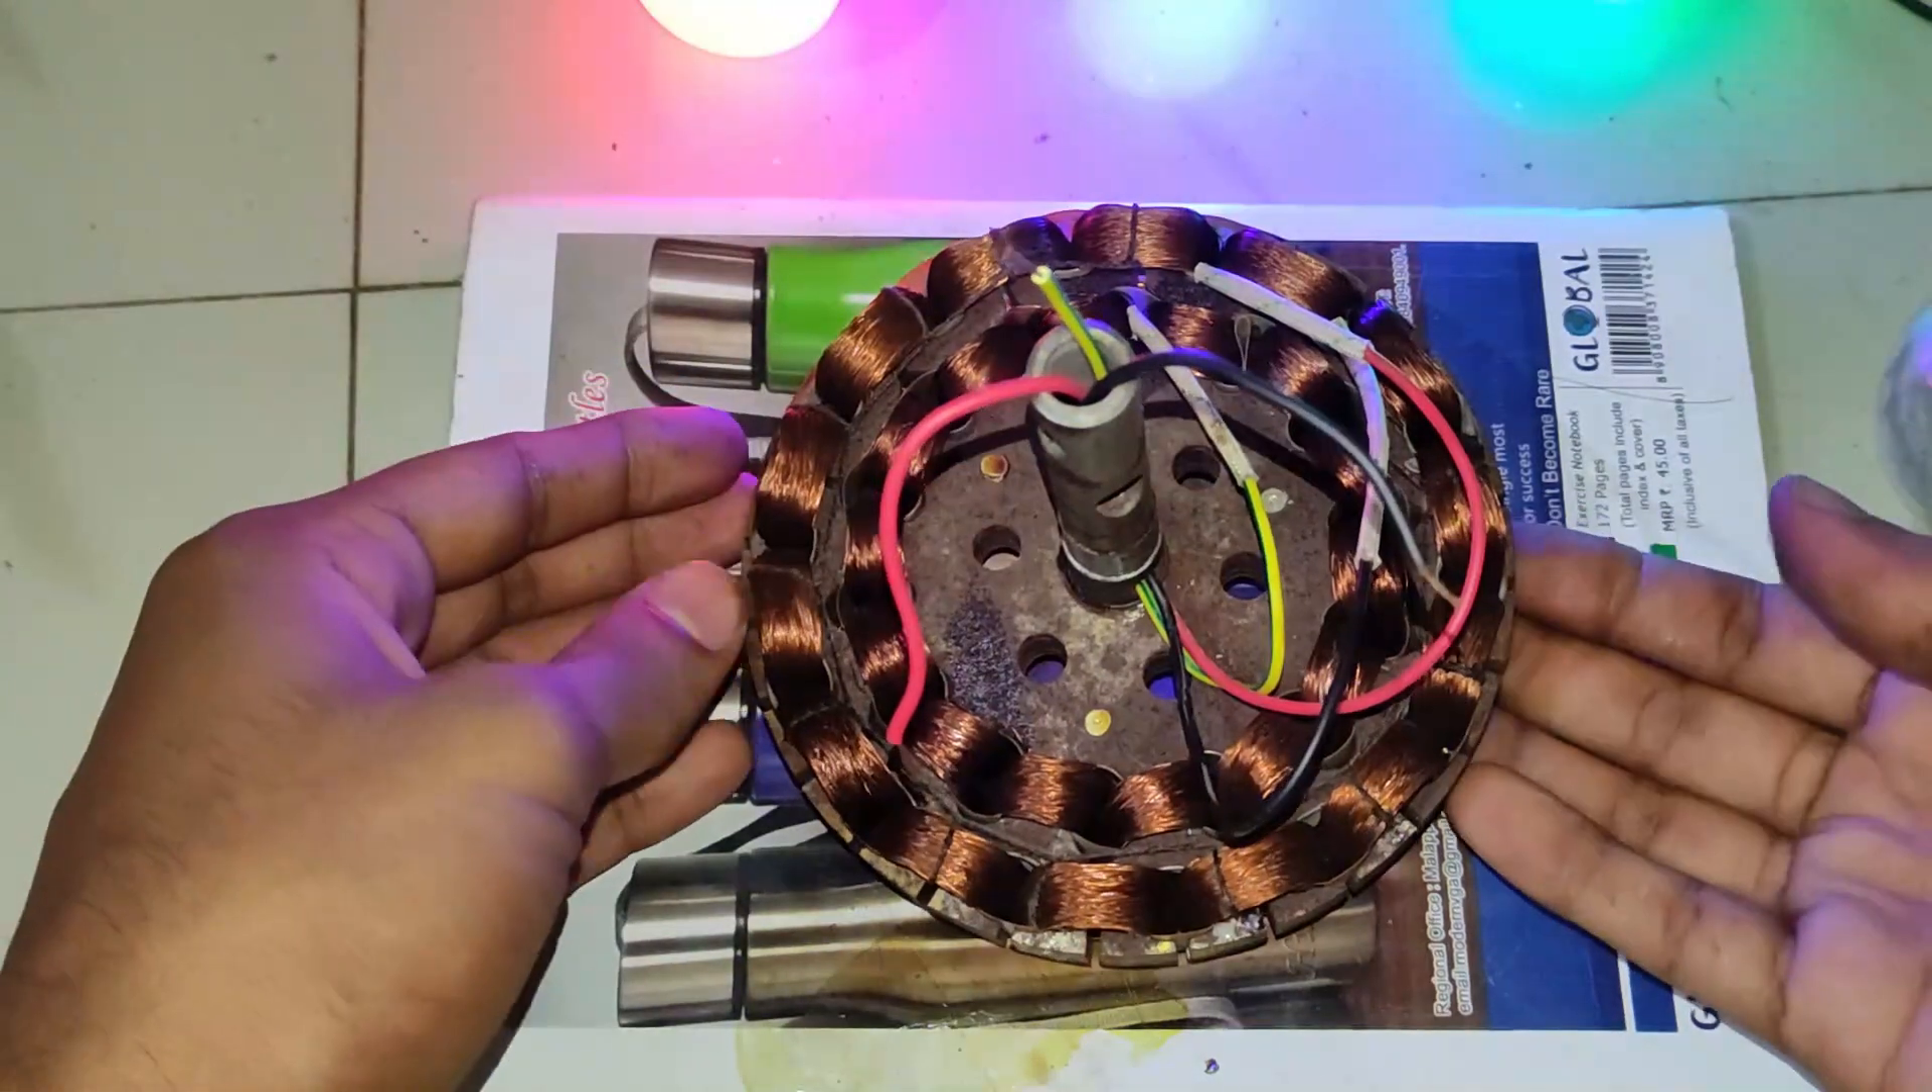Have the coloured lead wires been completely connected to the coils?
Yes.